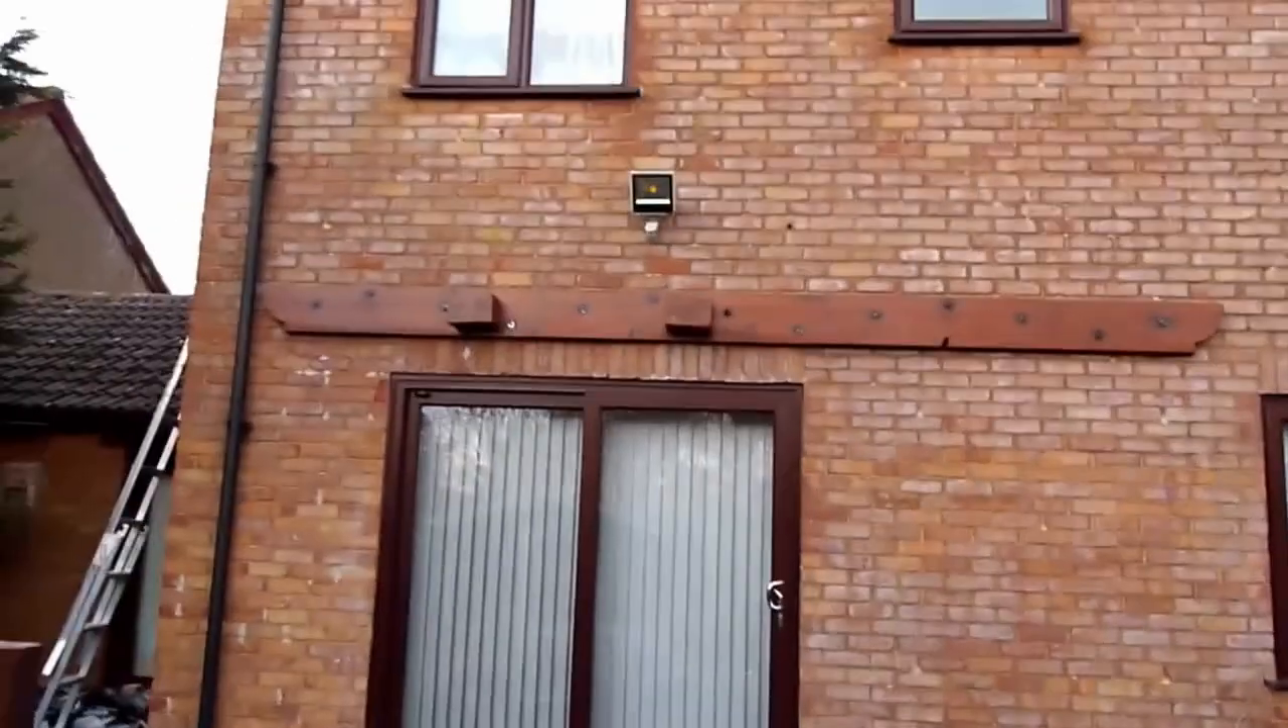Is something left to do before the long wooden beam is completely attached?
No.